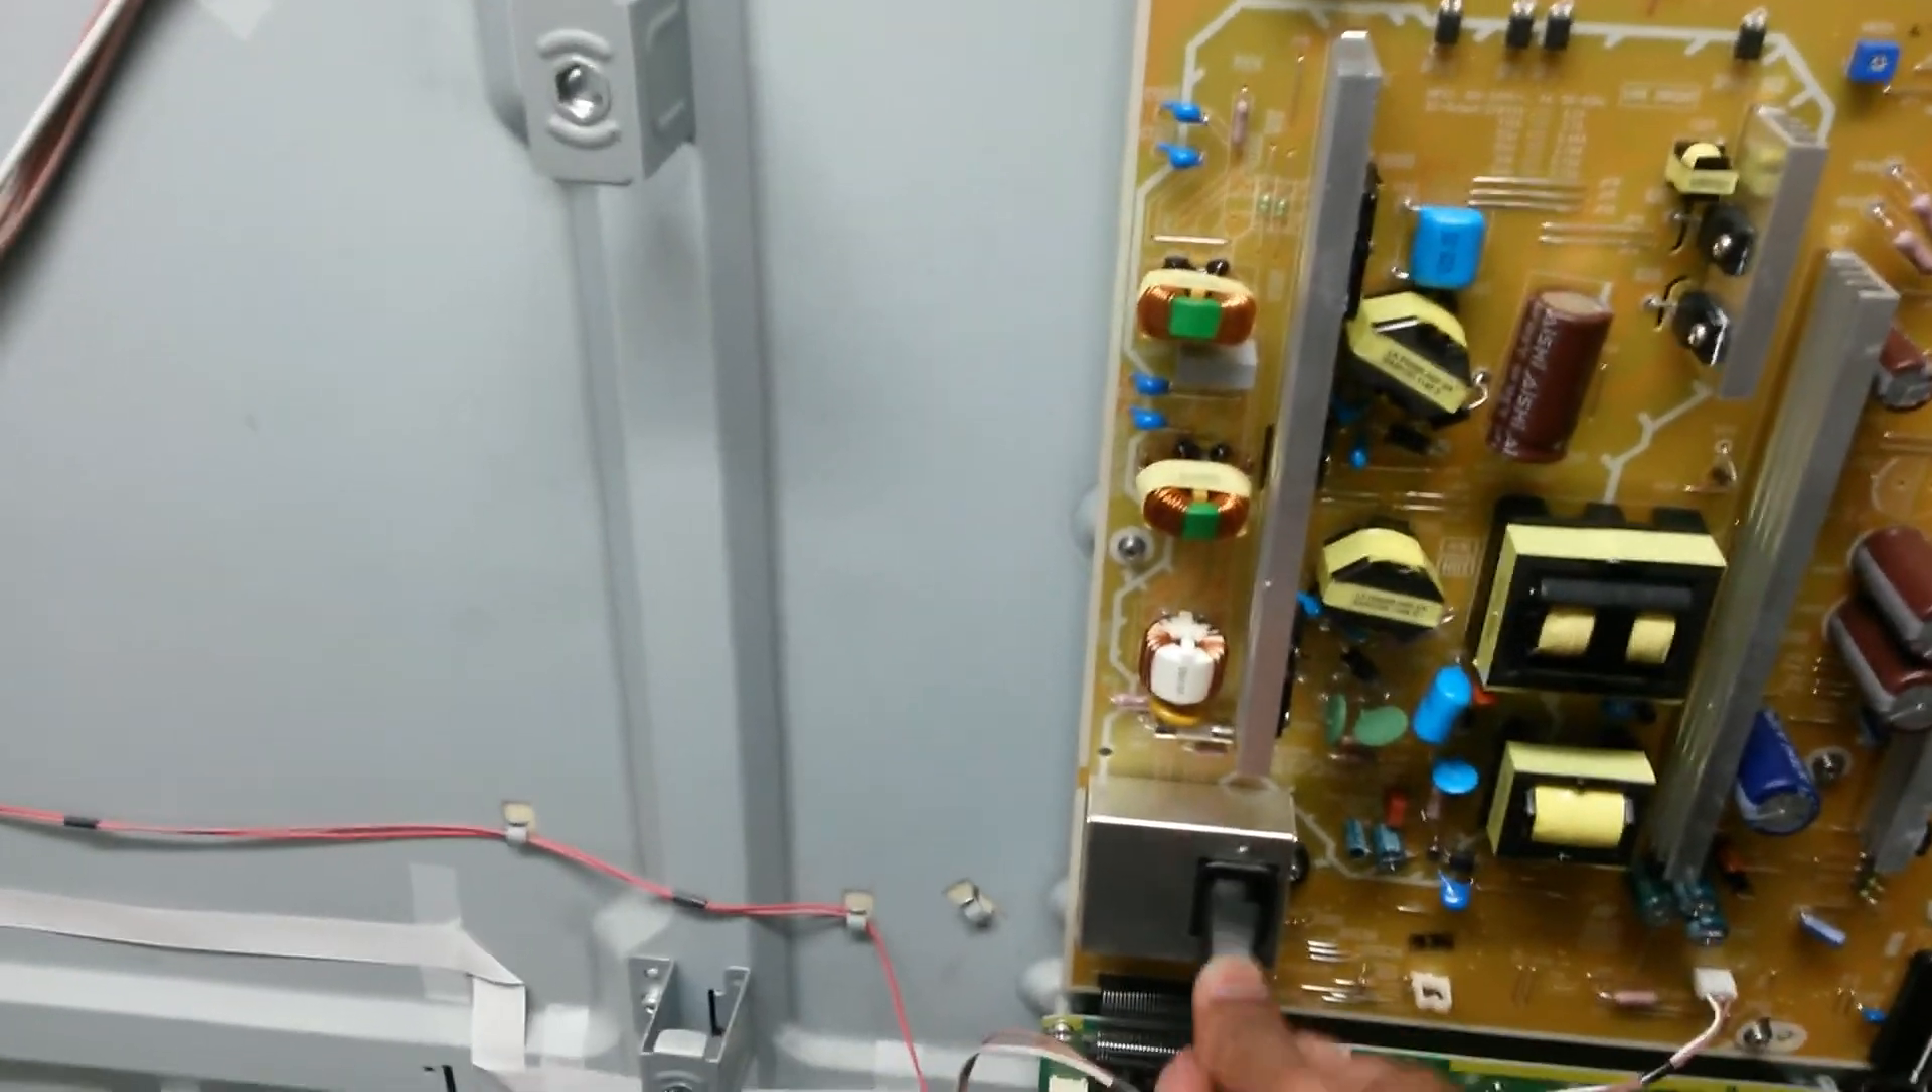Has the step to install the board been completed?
Yes.